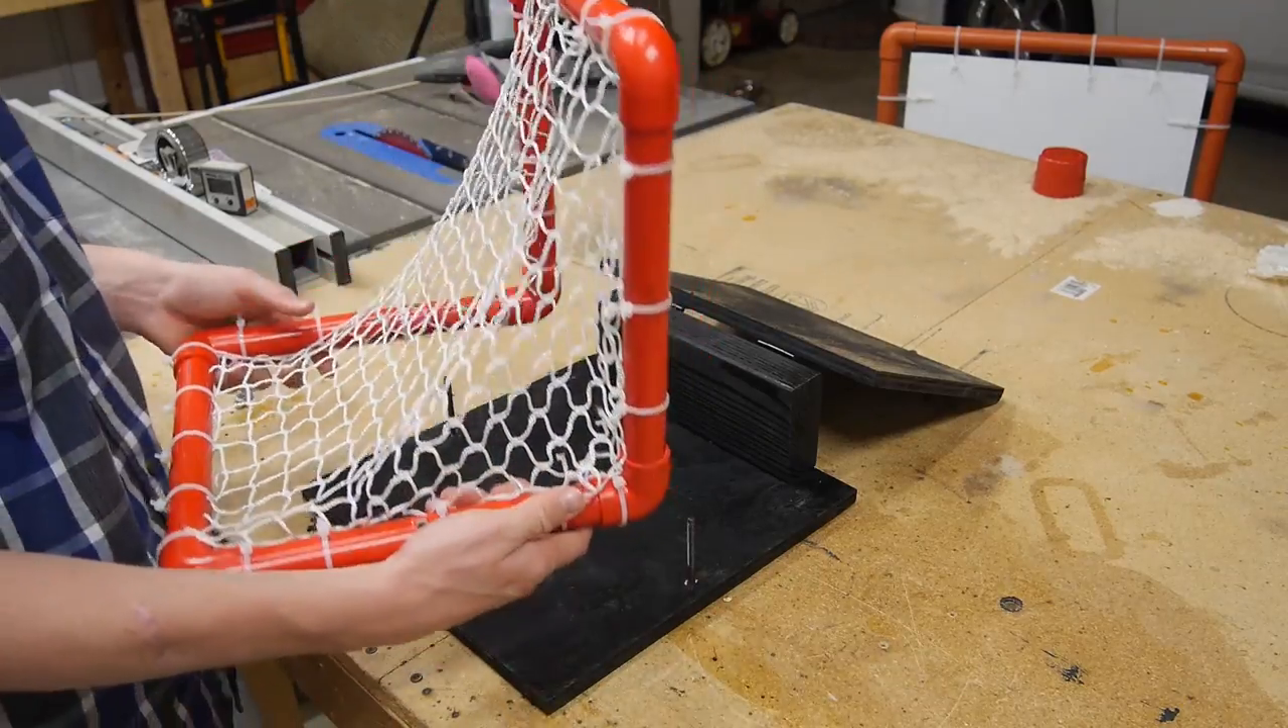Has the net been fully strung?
Yes.